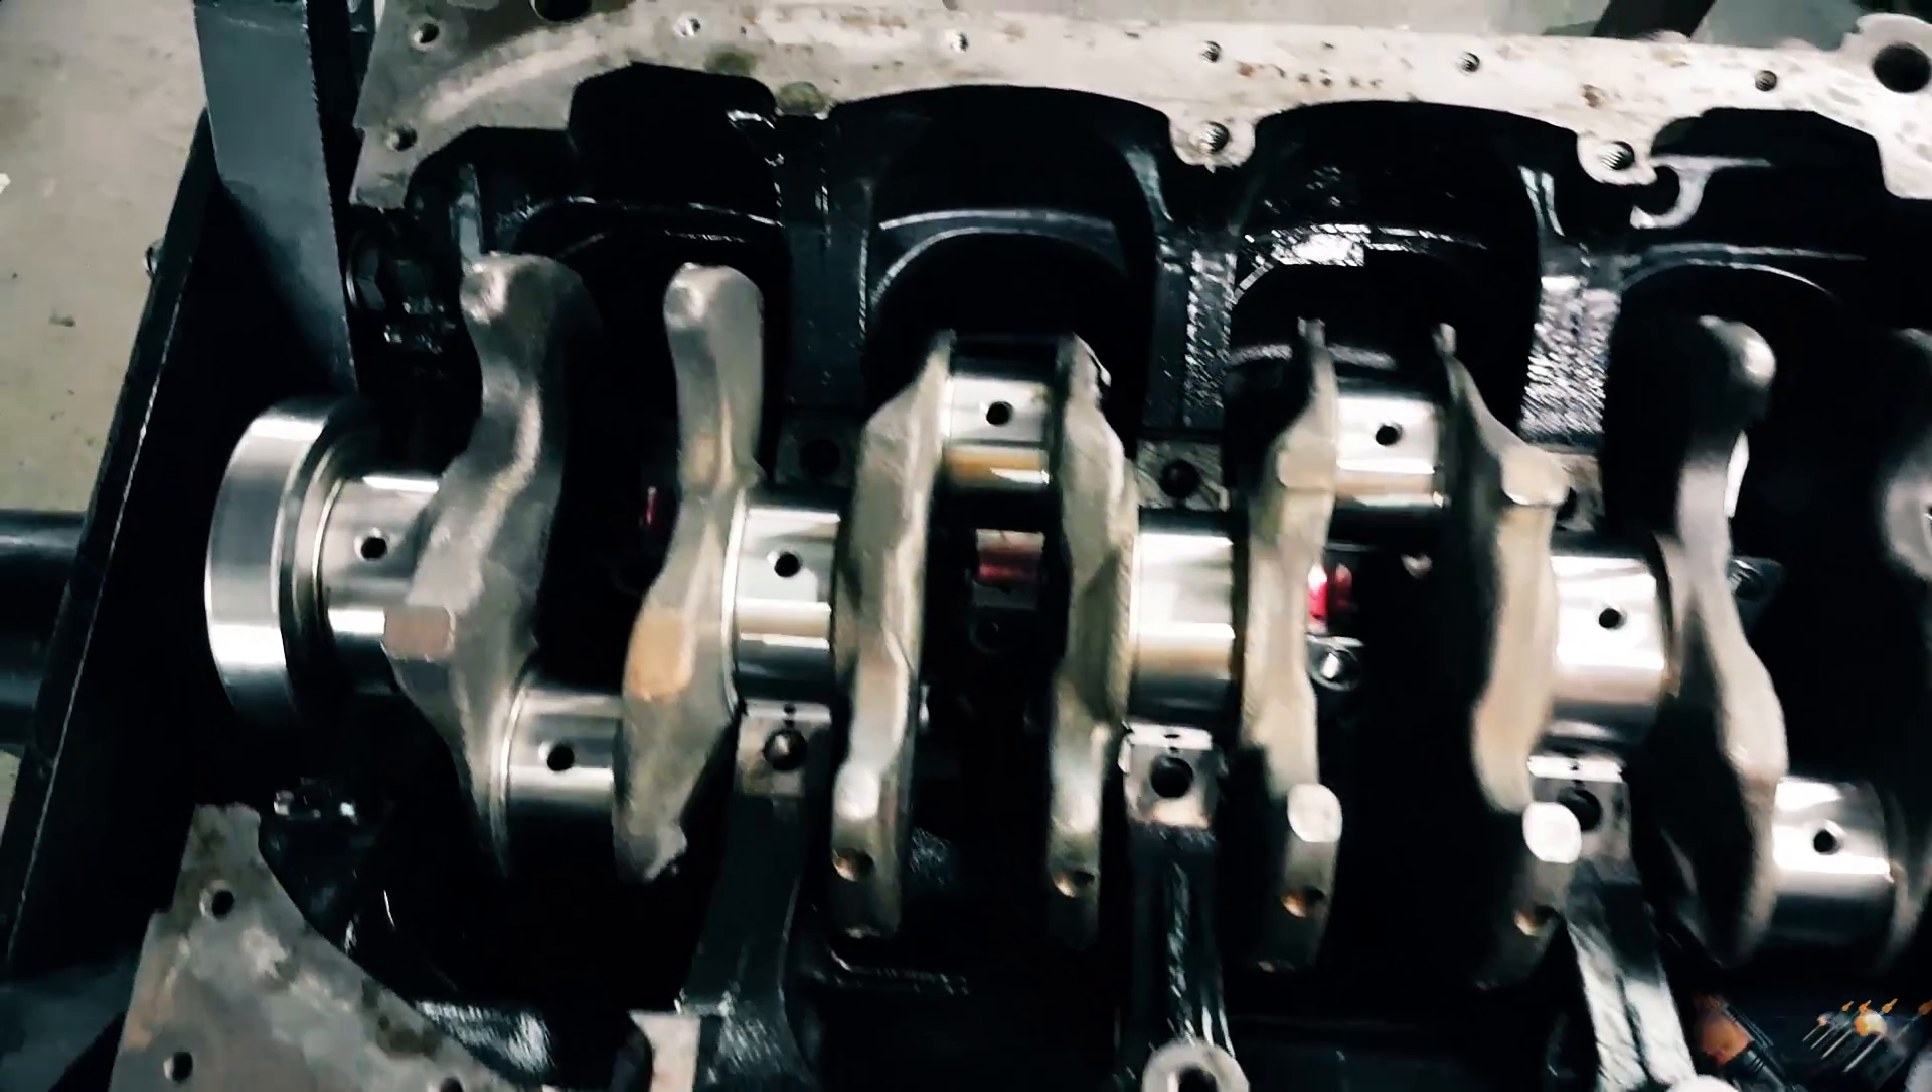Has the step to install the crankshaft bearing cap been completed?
No.